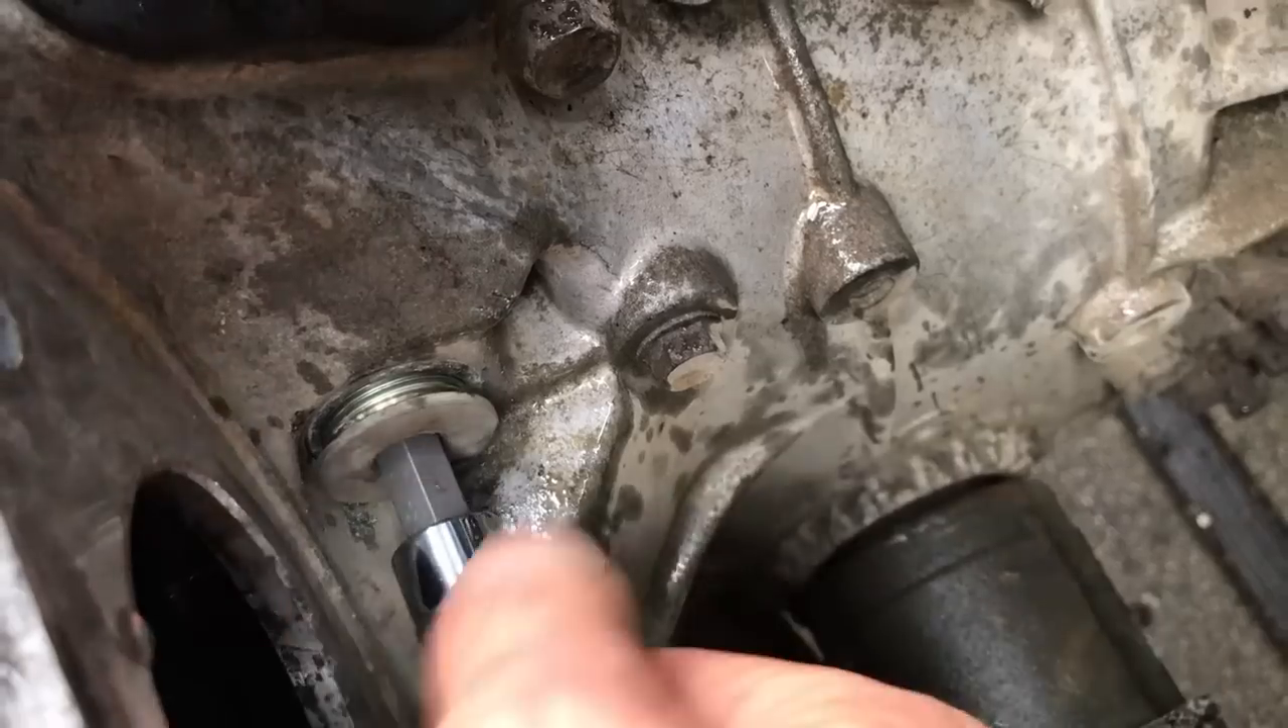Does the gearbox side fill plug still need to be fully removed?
Yes.